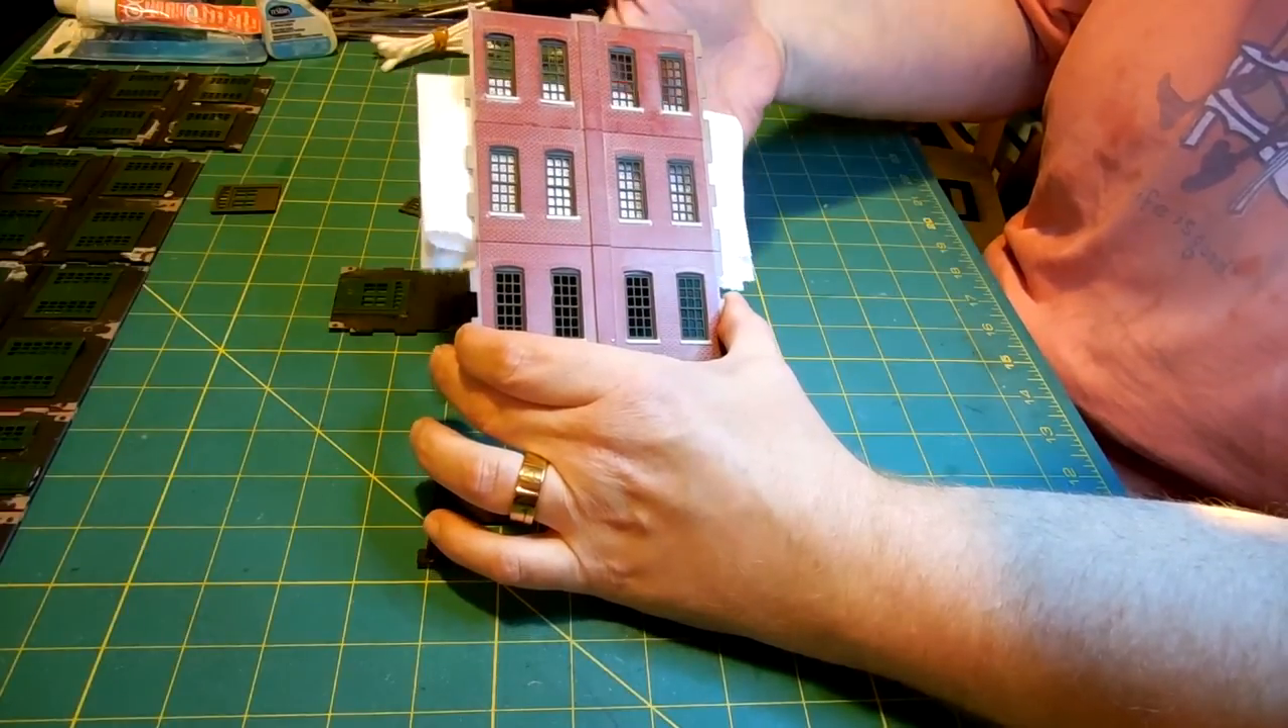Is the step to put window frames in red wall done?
Yes.